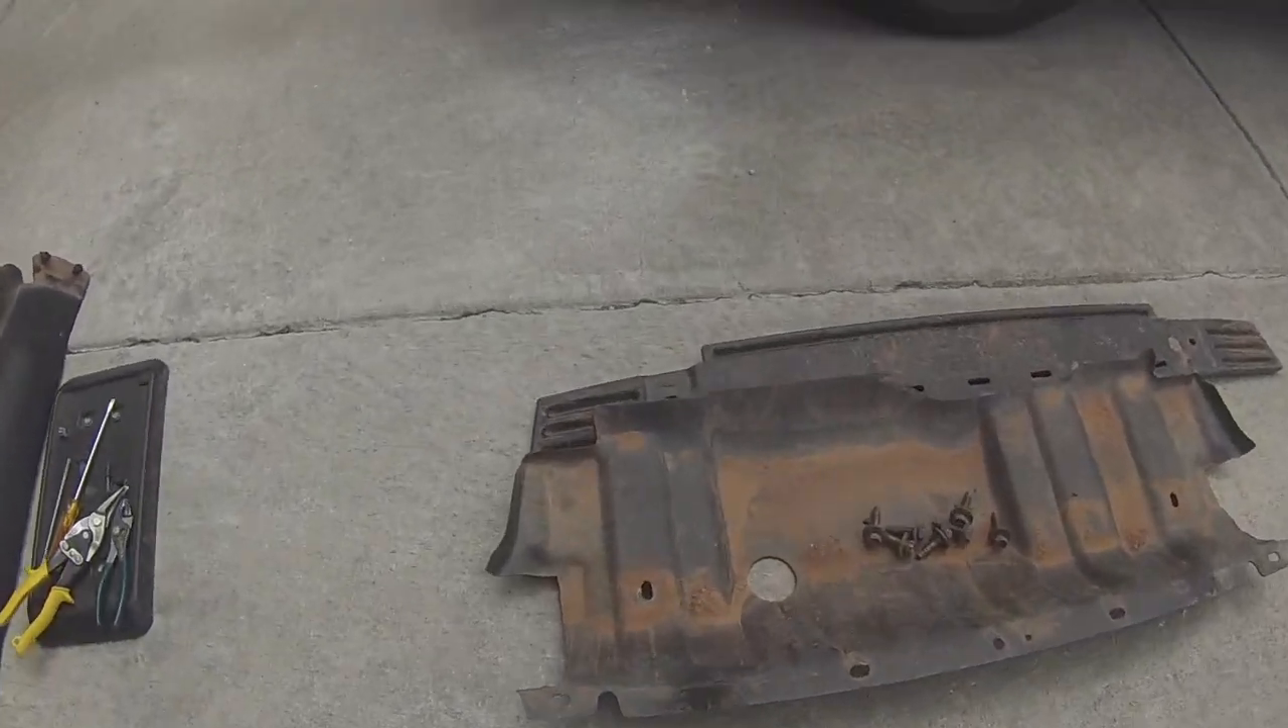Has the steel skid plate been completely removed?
Yes.